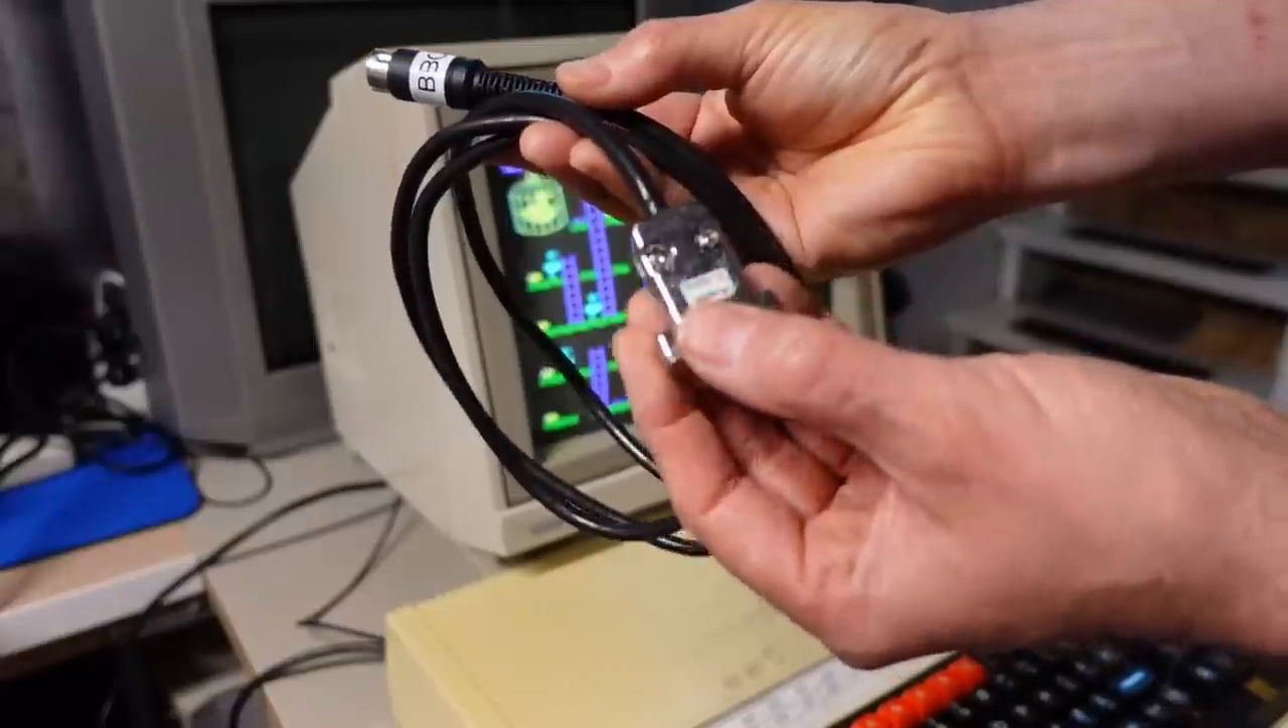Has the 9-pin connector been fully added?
Yes.